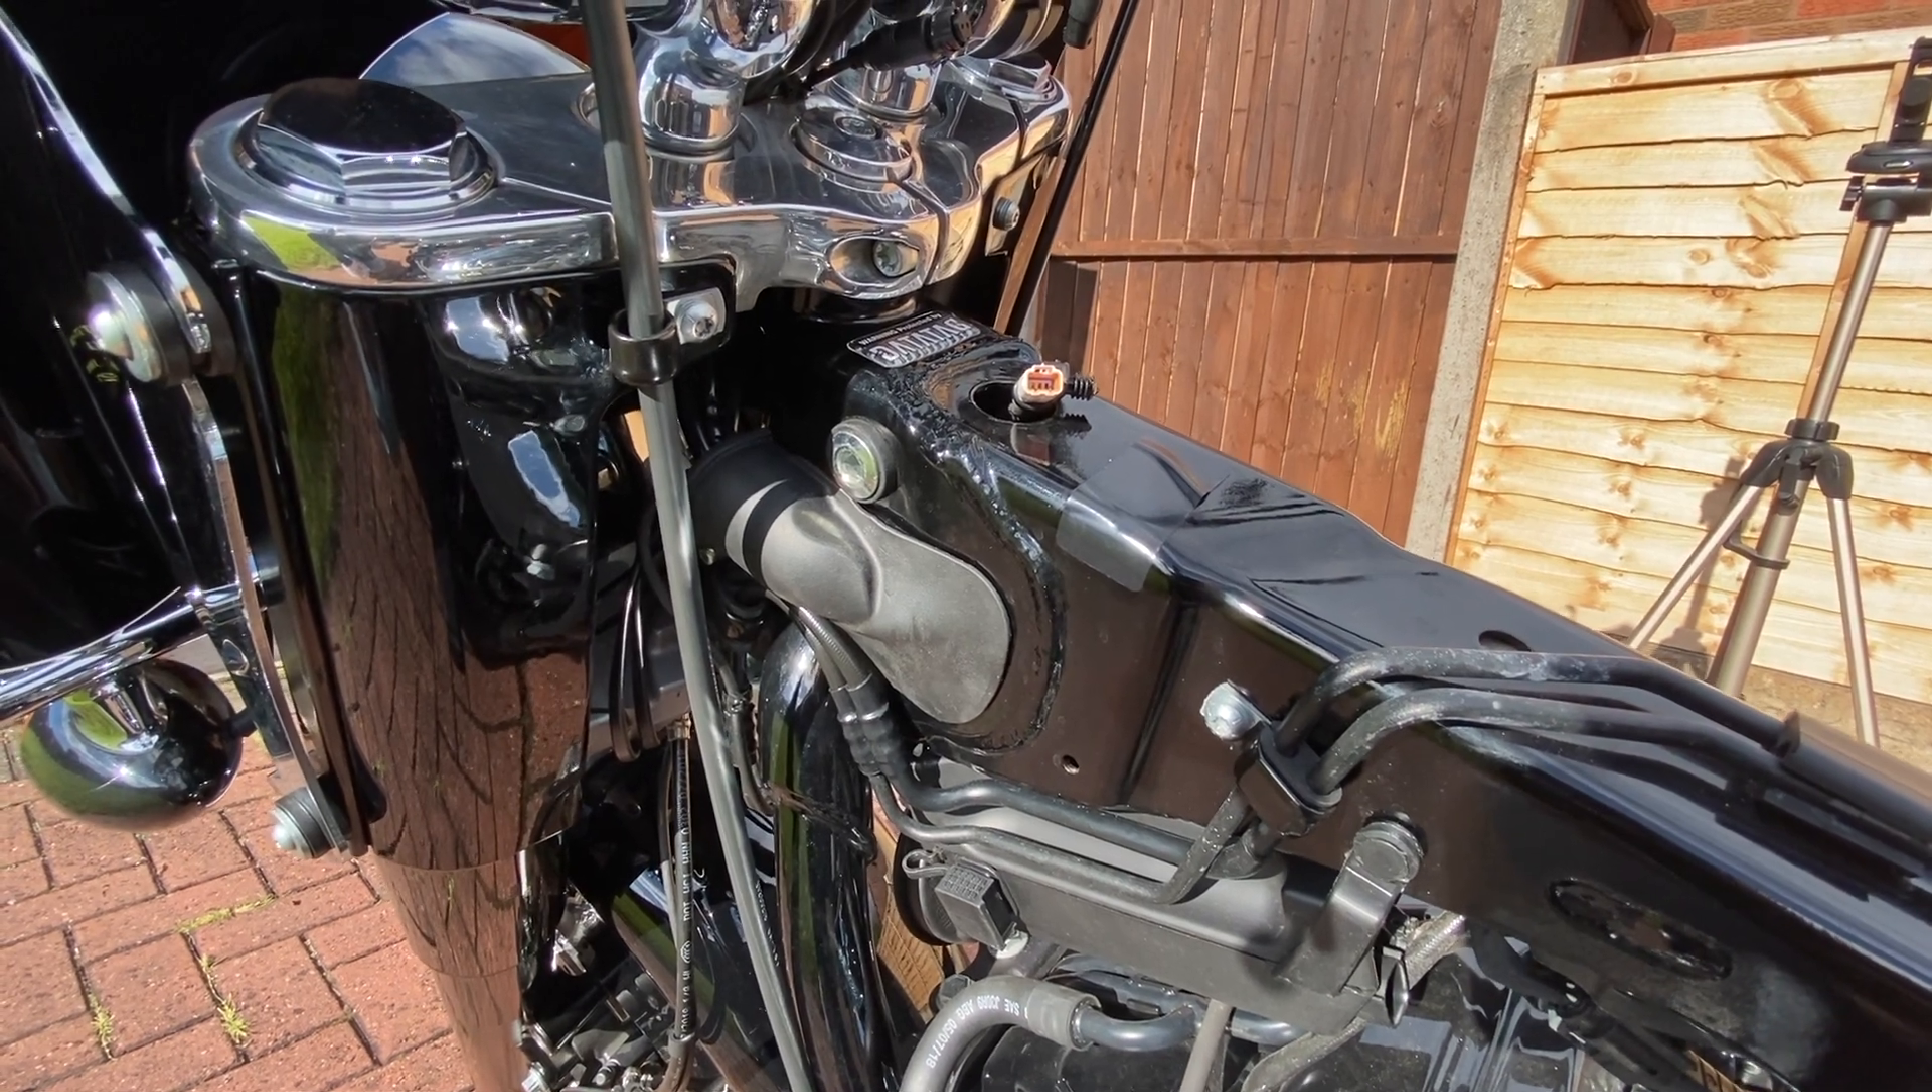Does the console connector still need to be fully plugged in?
Yes.